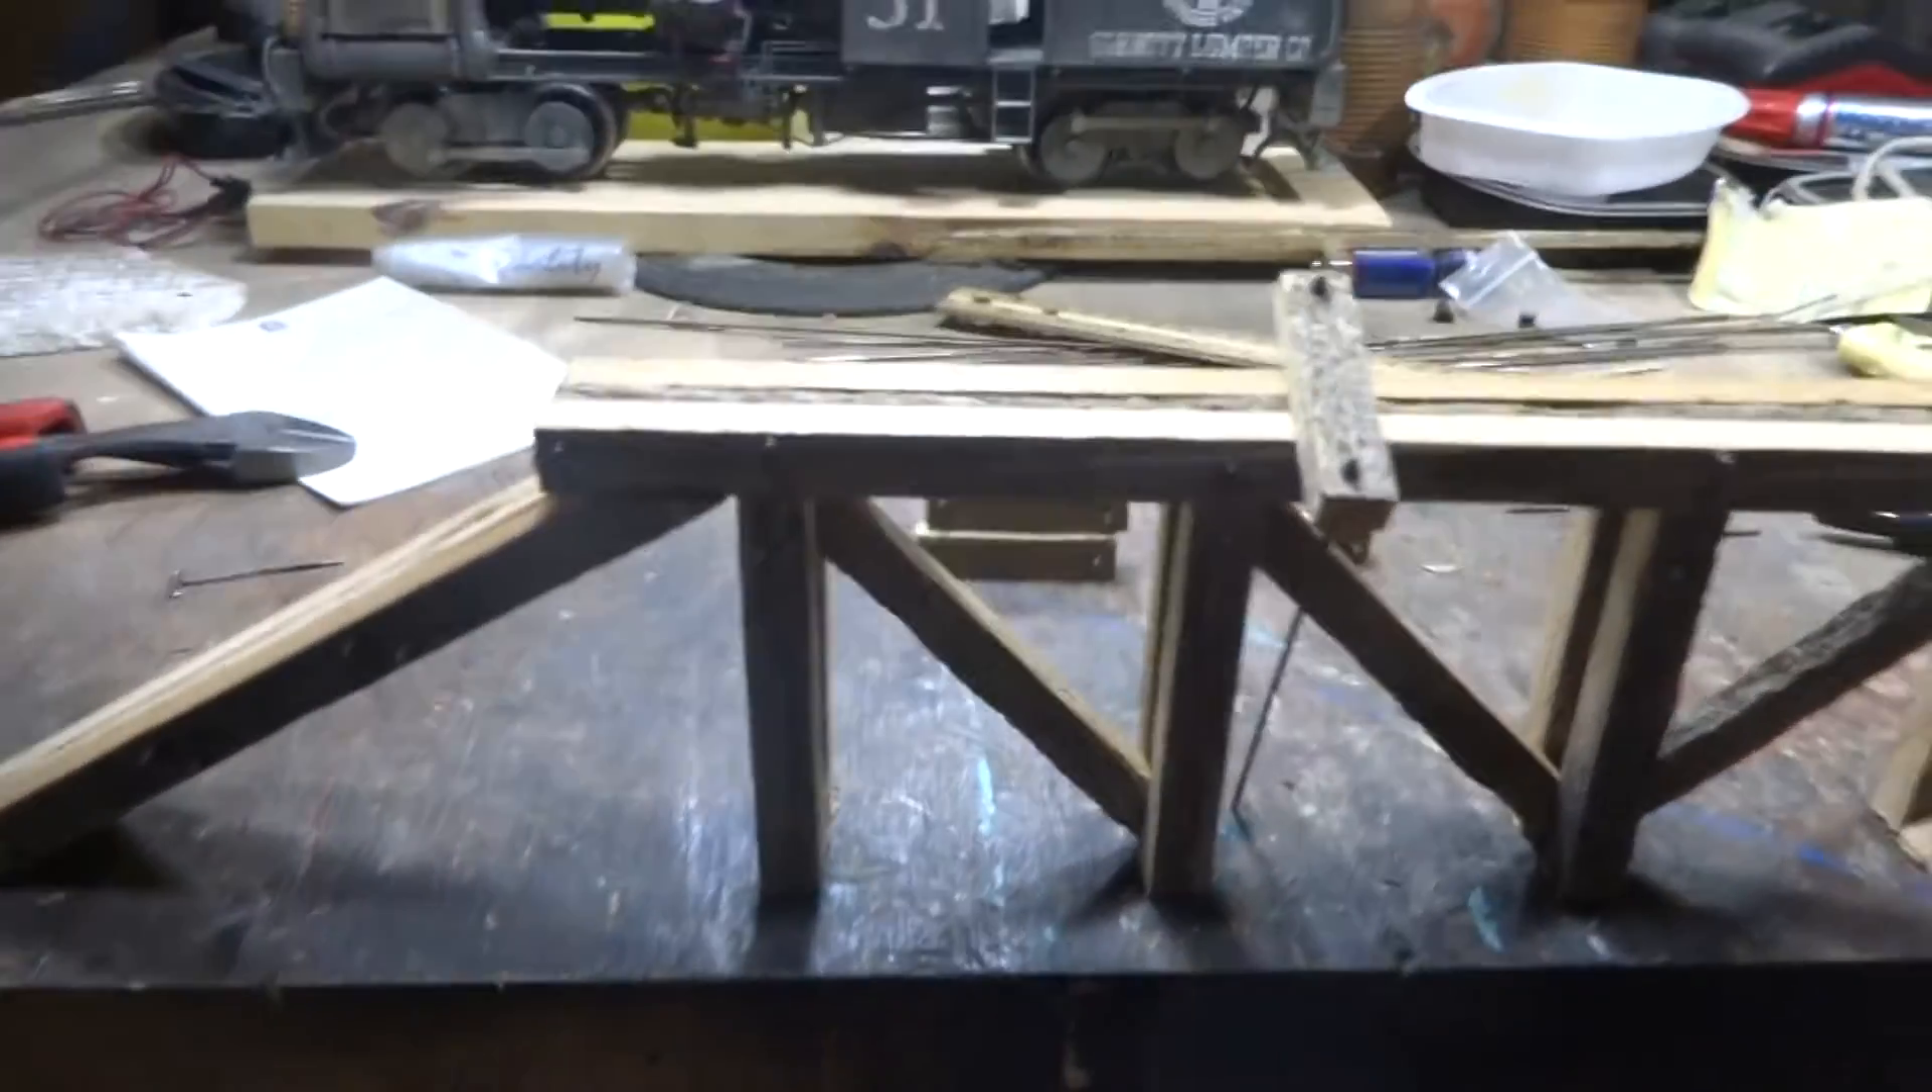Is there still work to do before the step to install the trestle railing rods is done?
Yes.